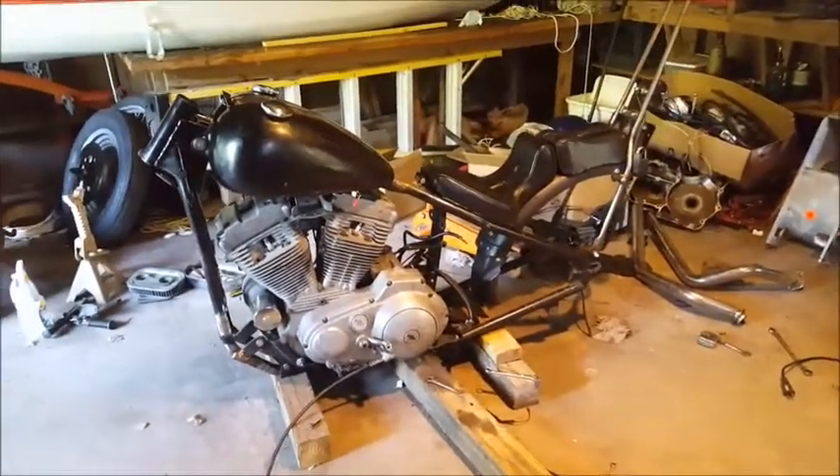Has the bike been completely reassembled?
No.